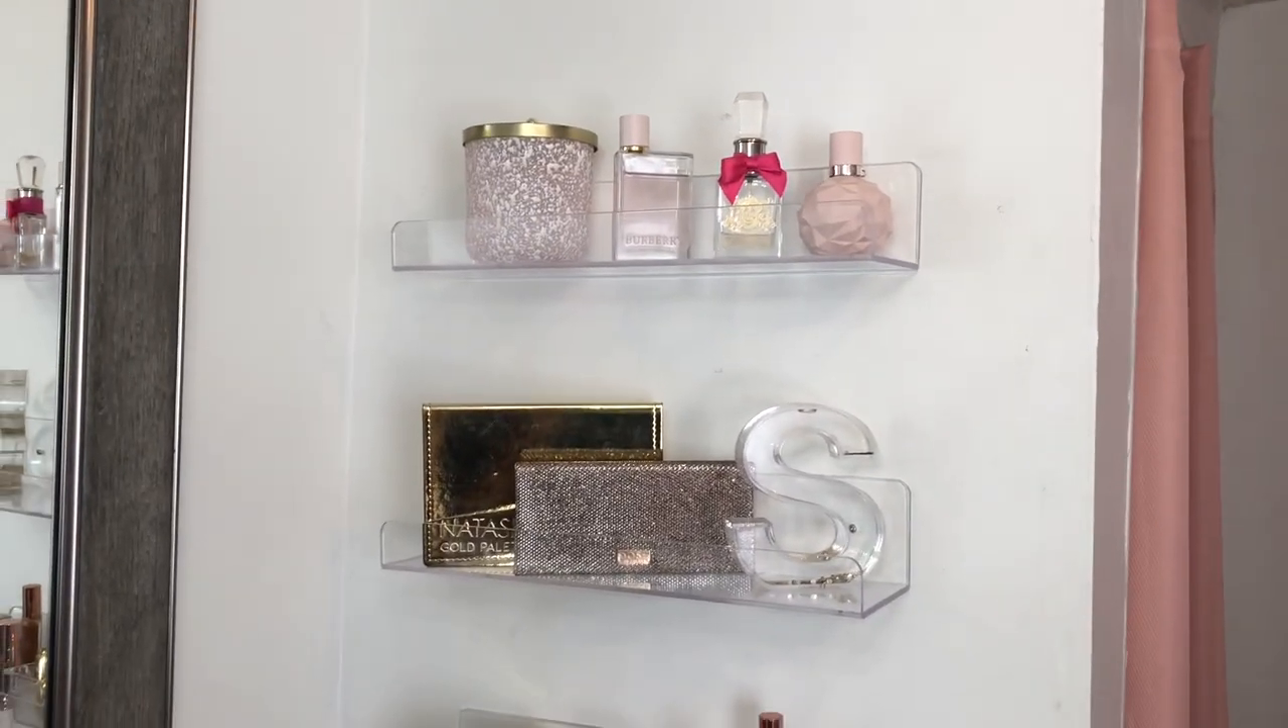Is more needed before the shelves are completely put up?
No.